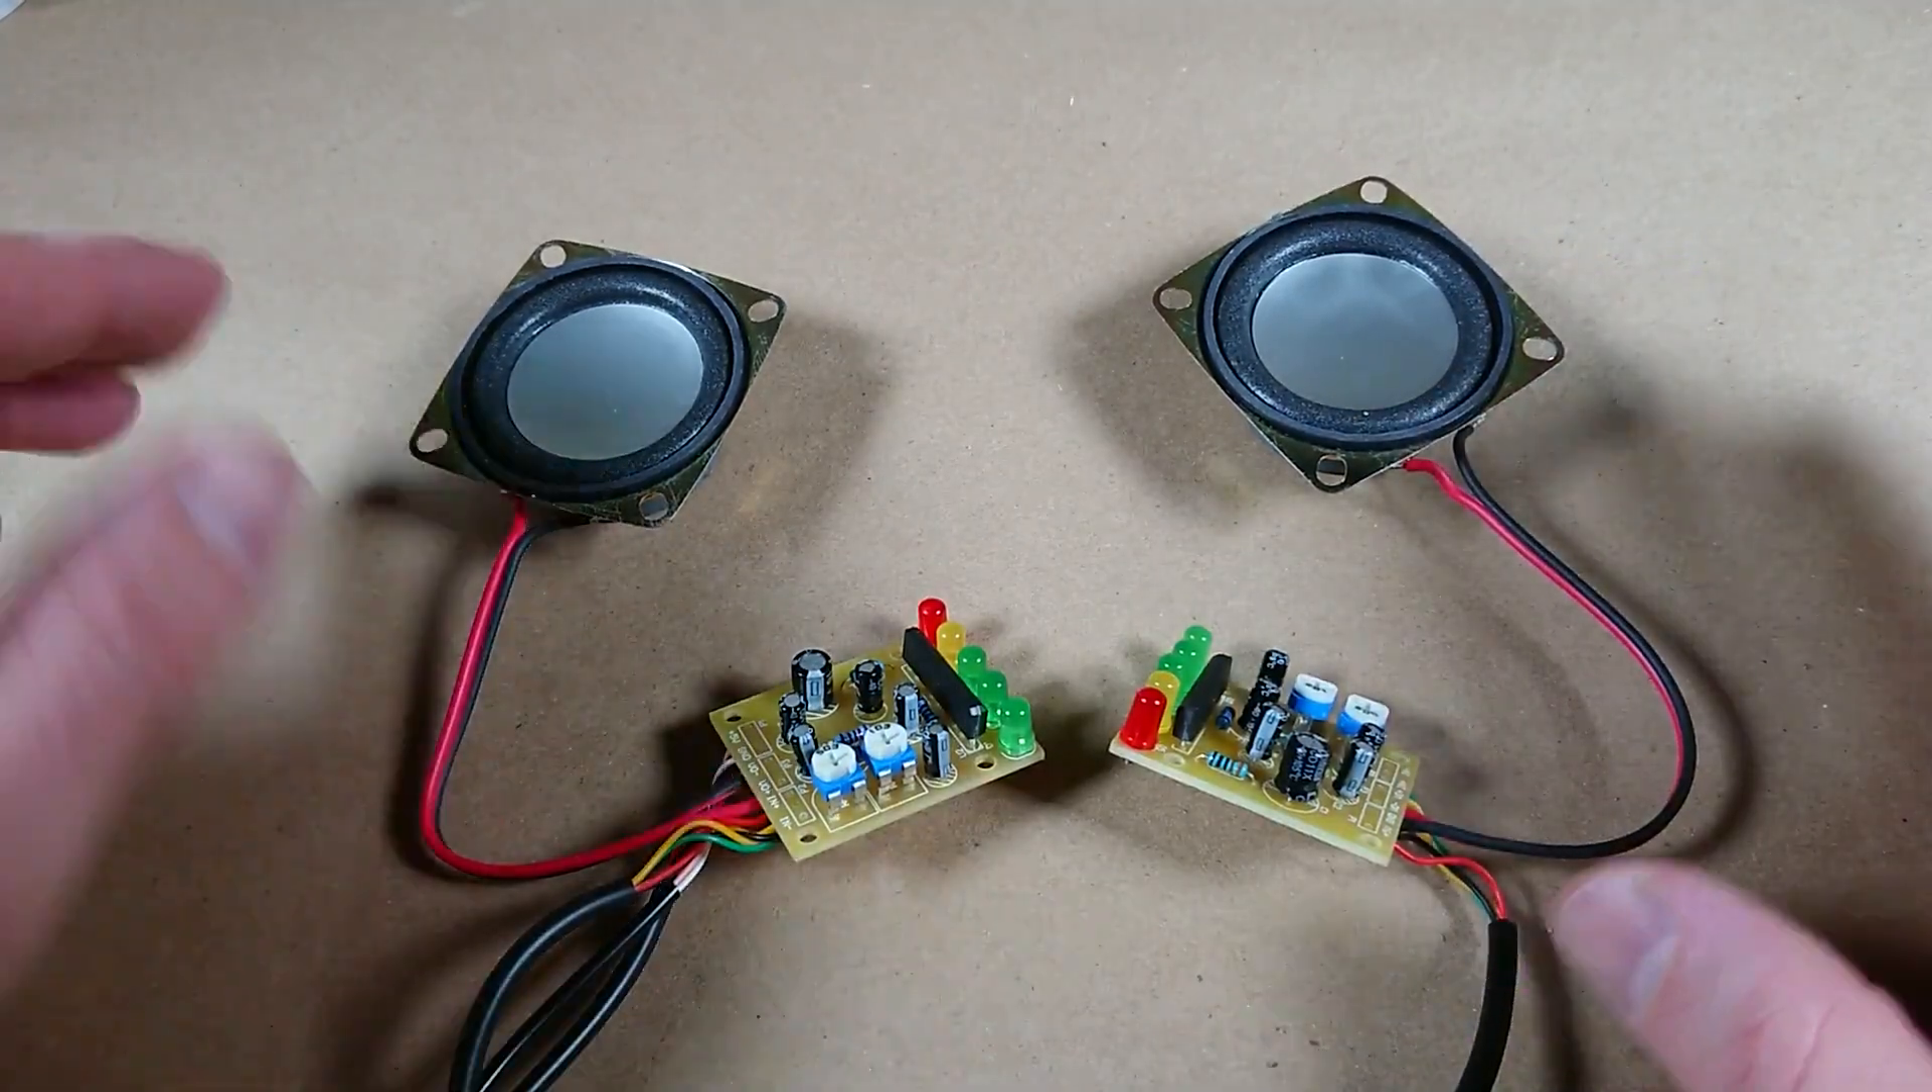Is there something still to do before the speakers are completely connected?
No.